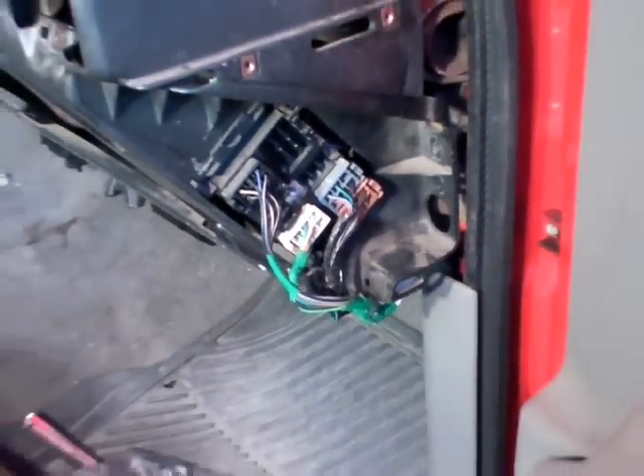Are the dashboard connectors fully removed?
No.